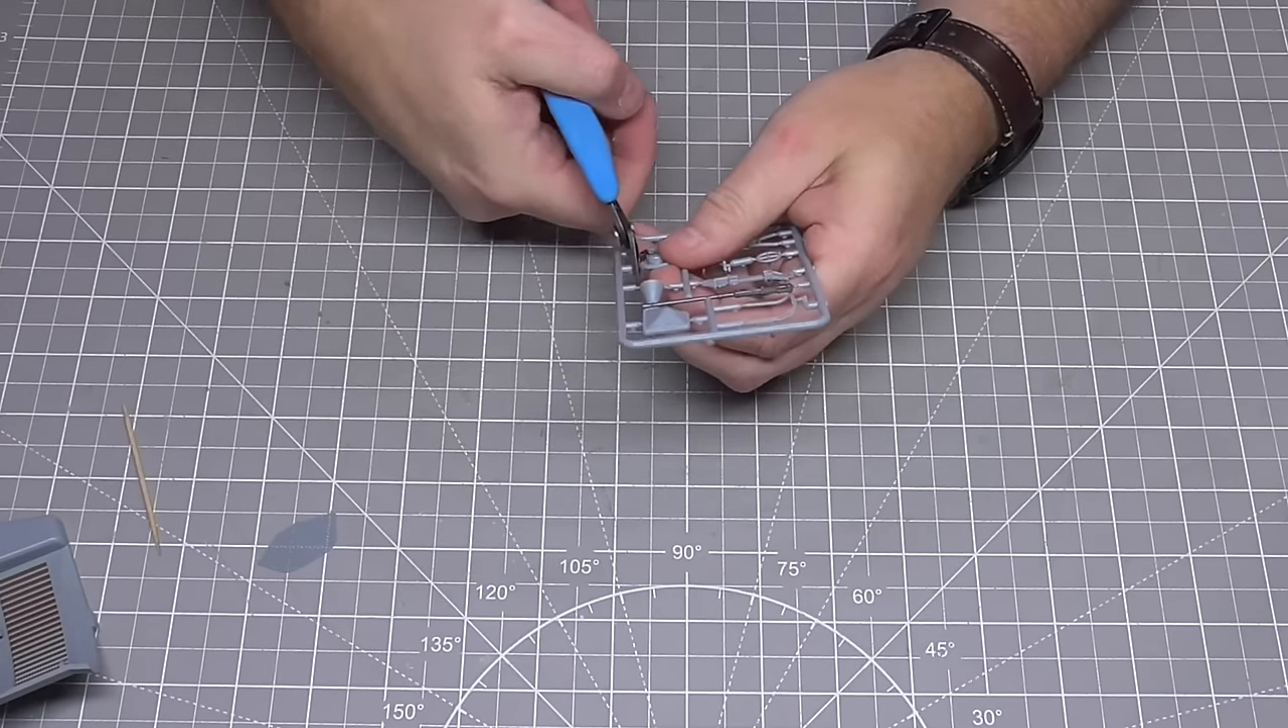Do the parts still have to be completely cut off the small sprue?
Yes.